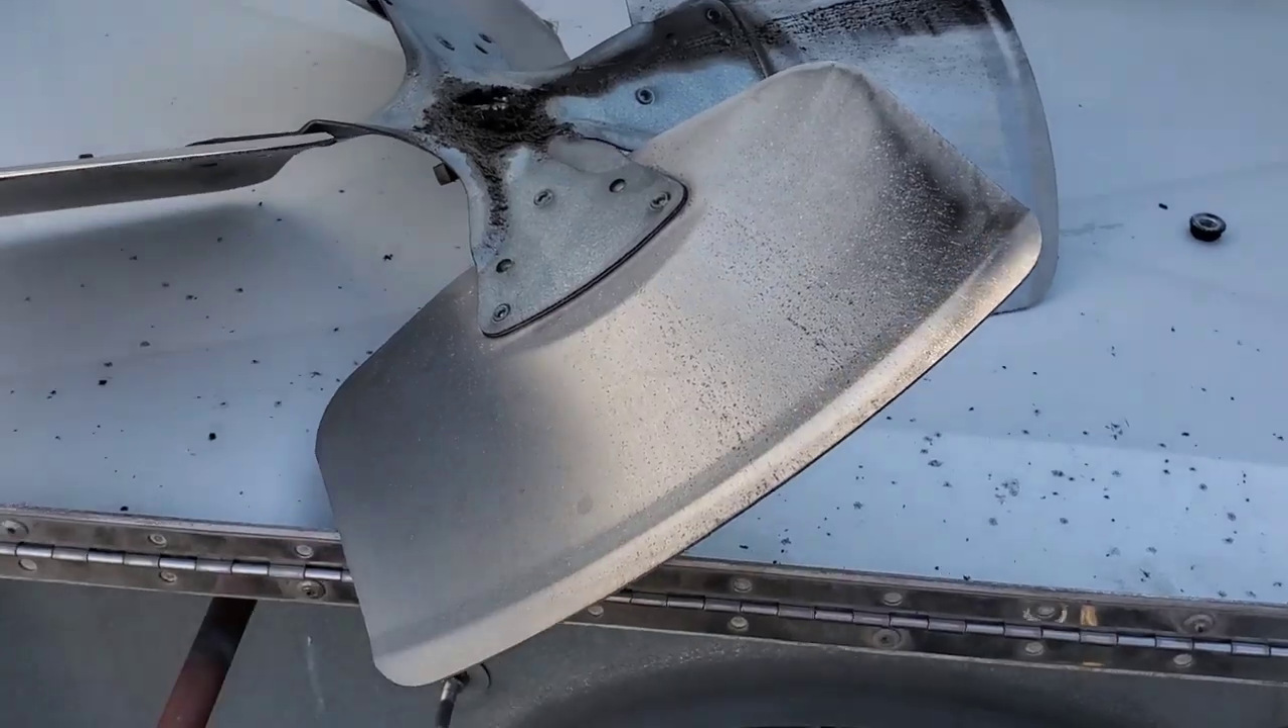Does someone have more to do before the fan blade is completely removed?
No.